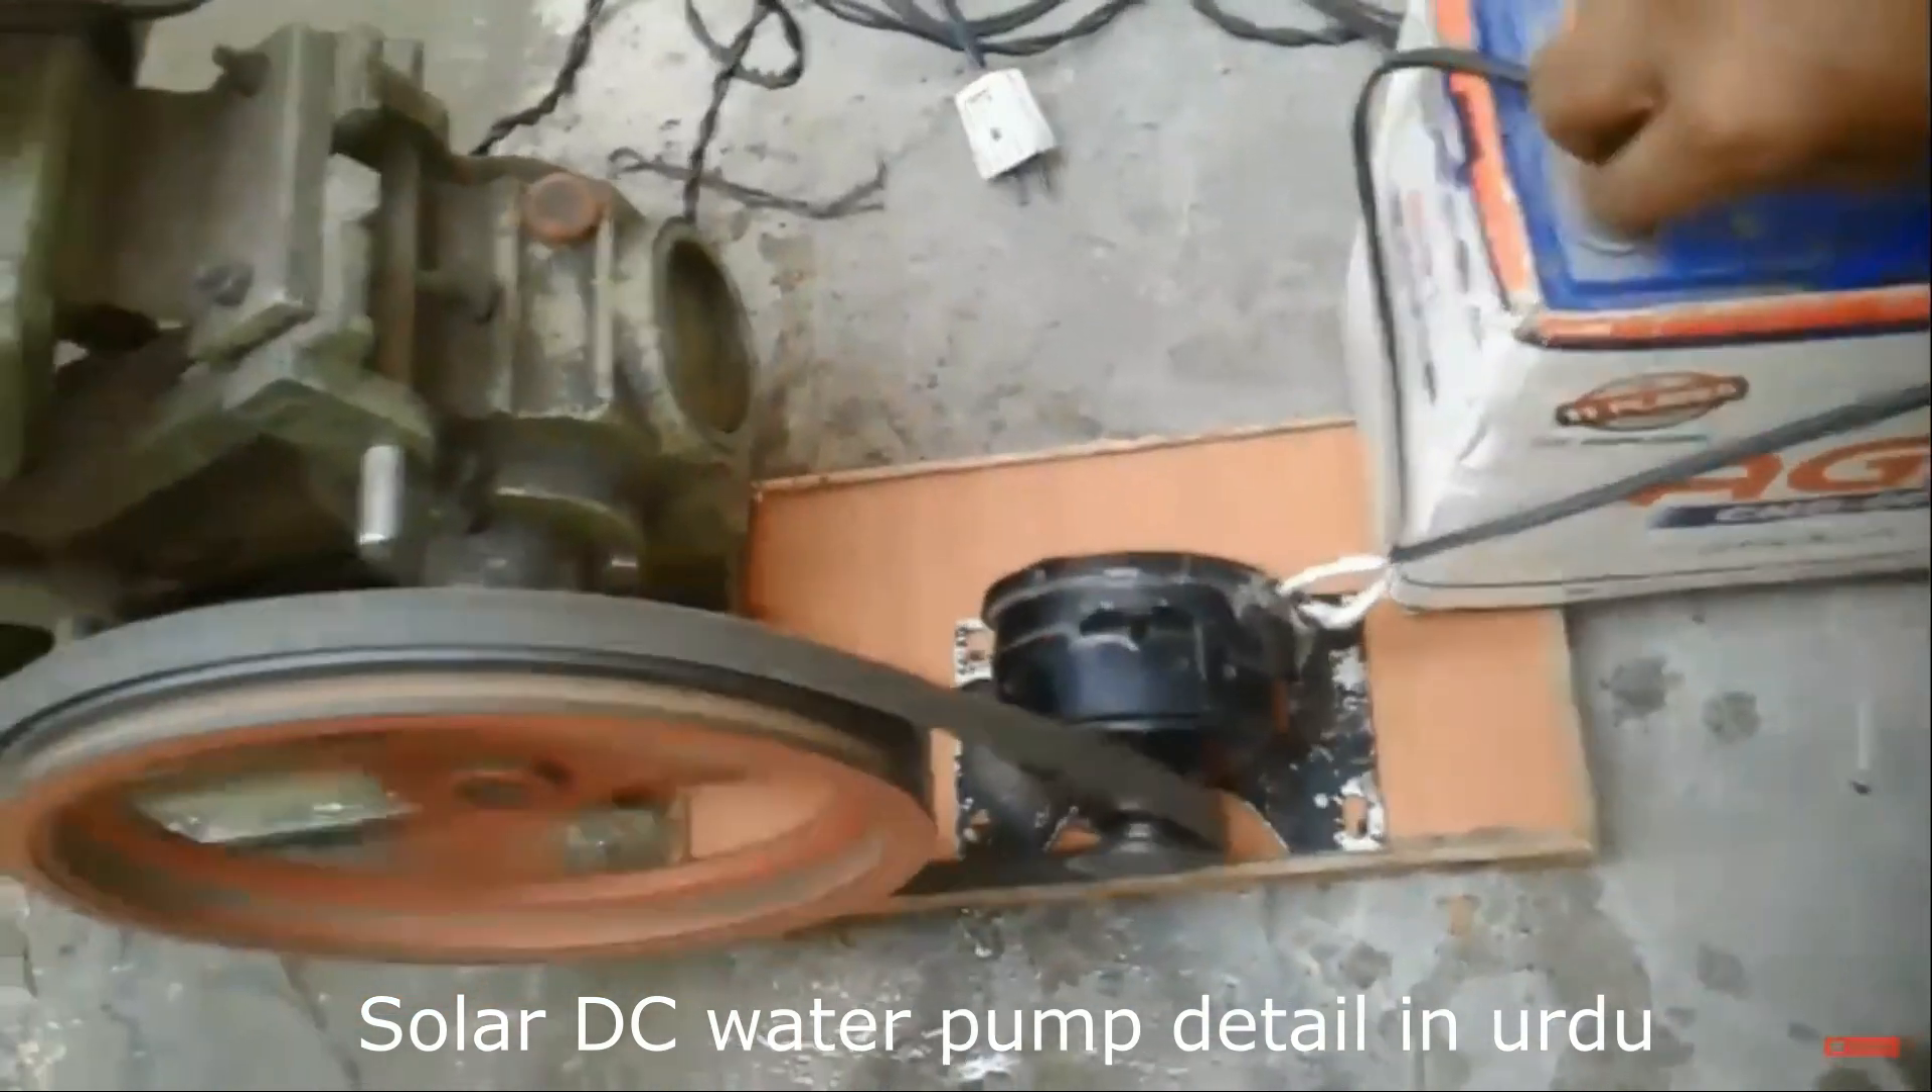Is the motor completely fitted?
Yes.